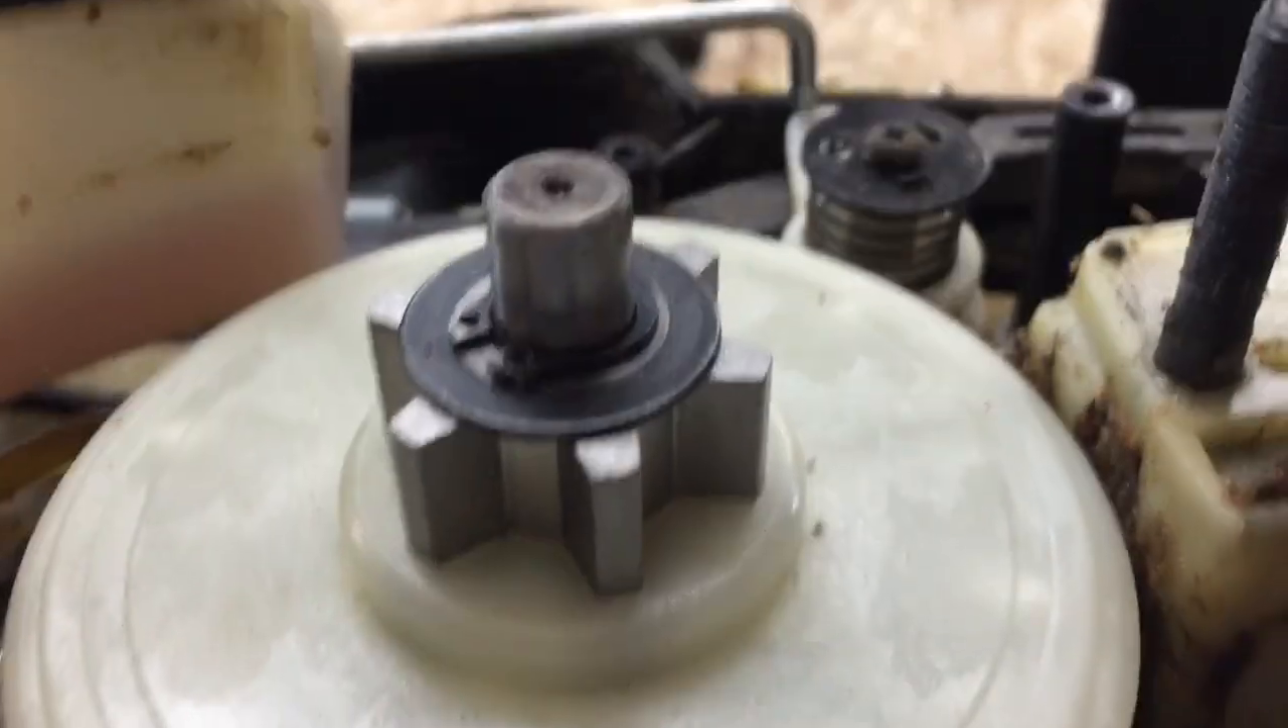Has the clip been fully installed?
Yes.